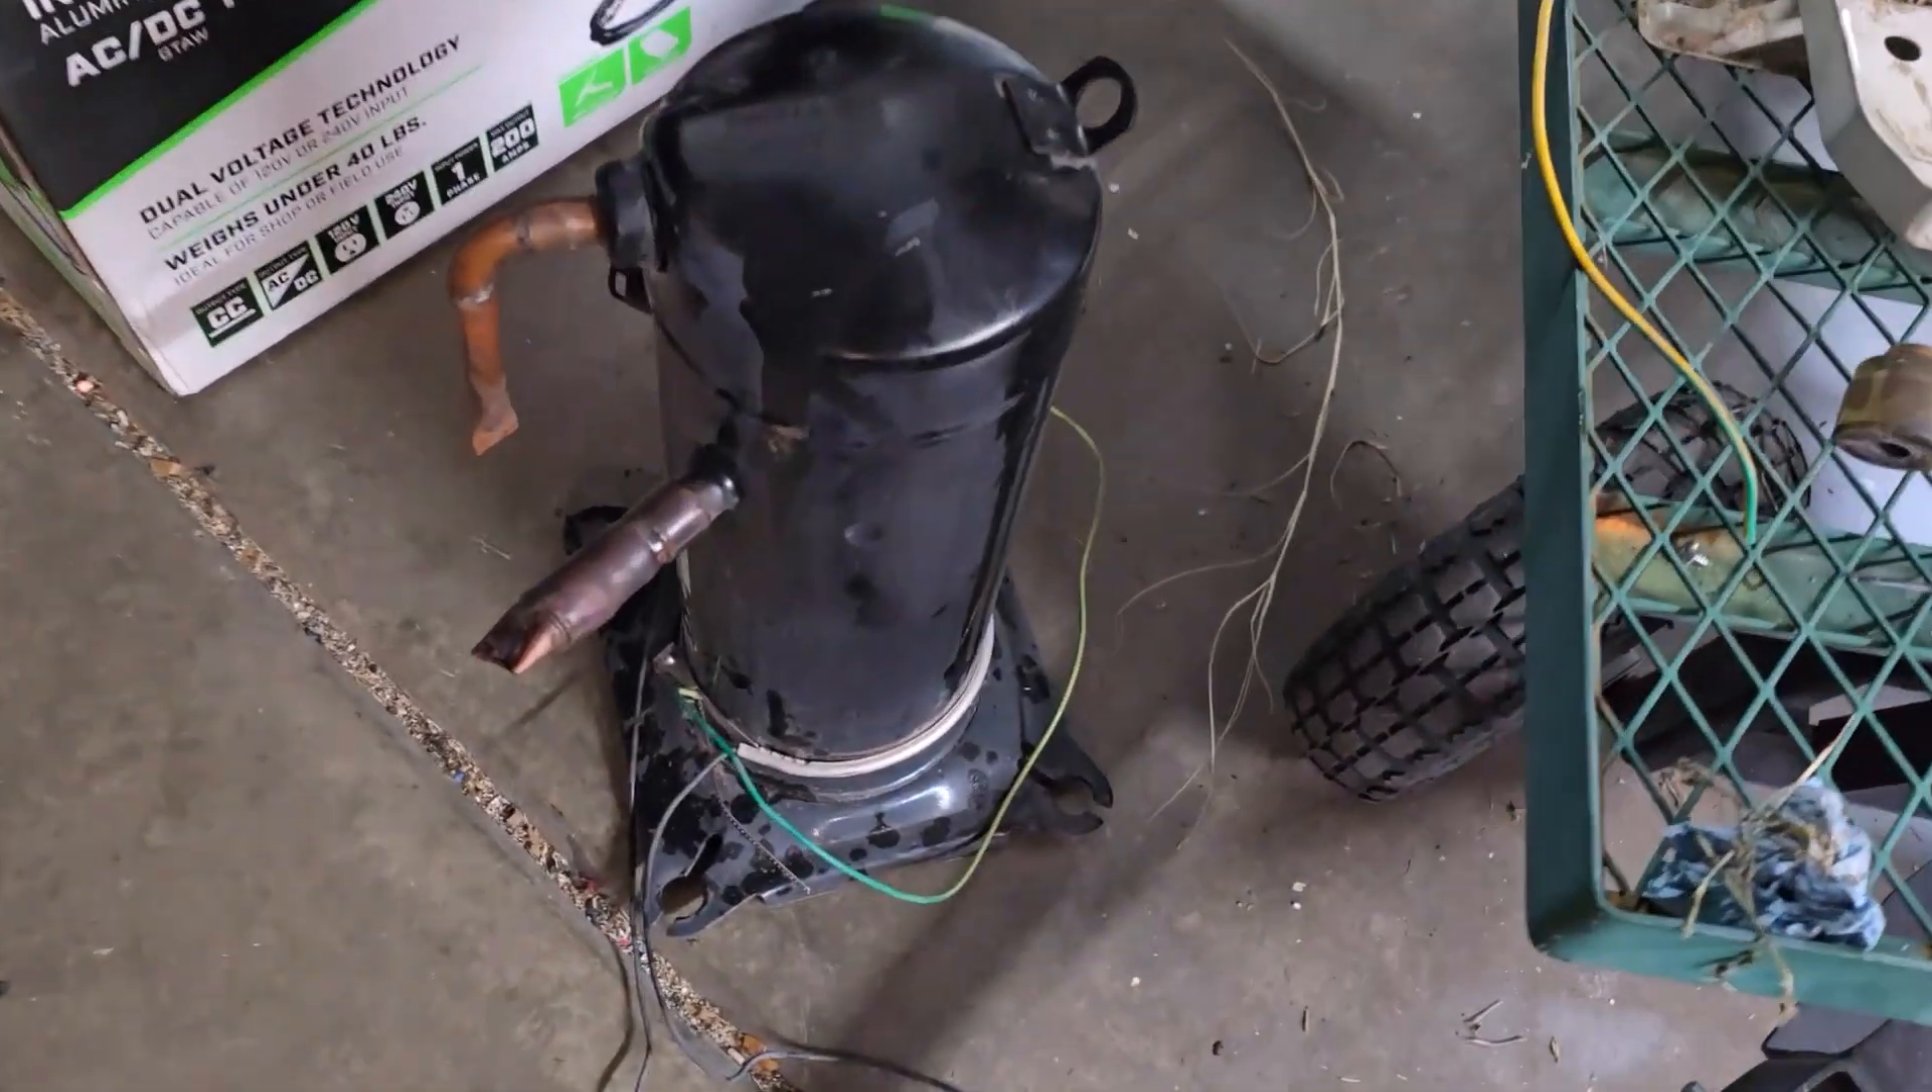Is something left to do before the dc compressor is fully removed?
No.